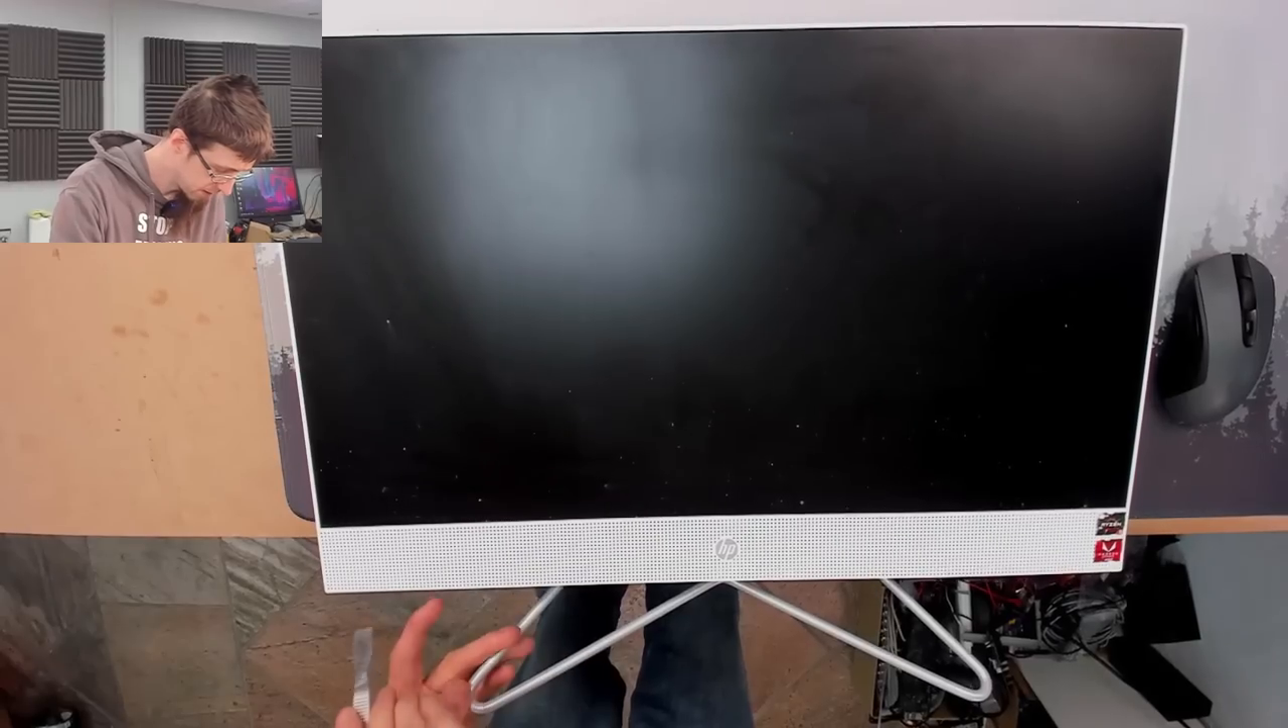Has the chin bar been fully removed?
No.